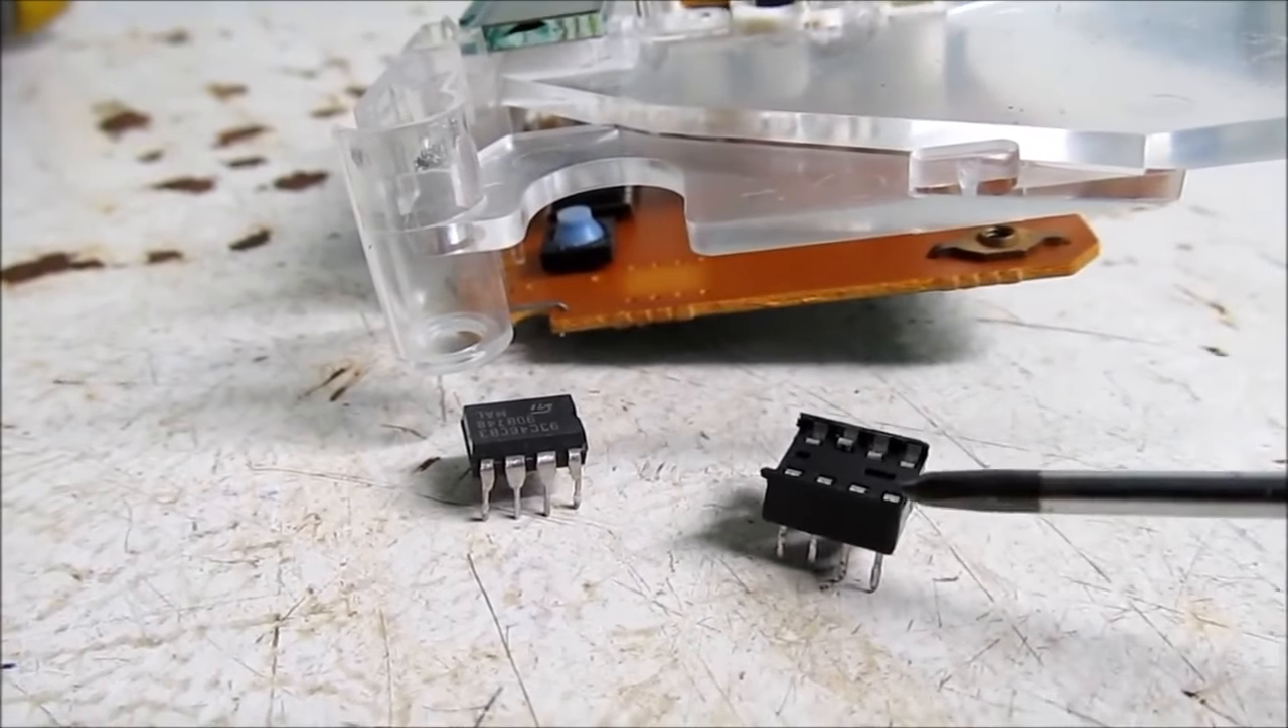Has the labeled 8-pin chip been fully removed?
Yes.